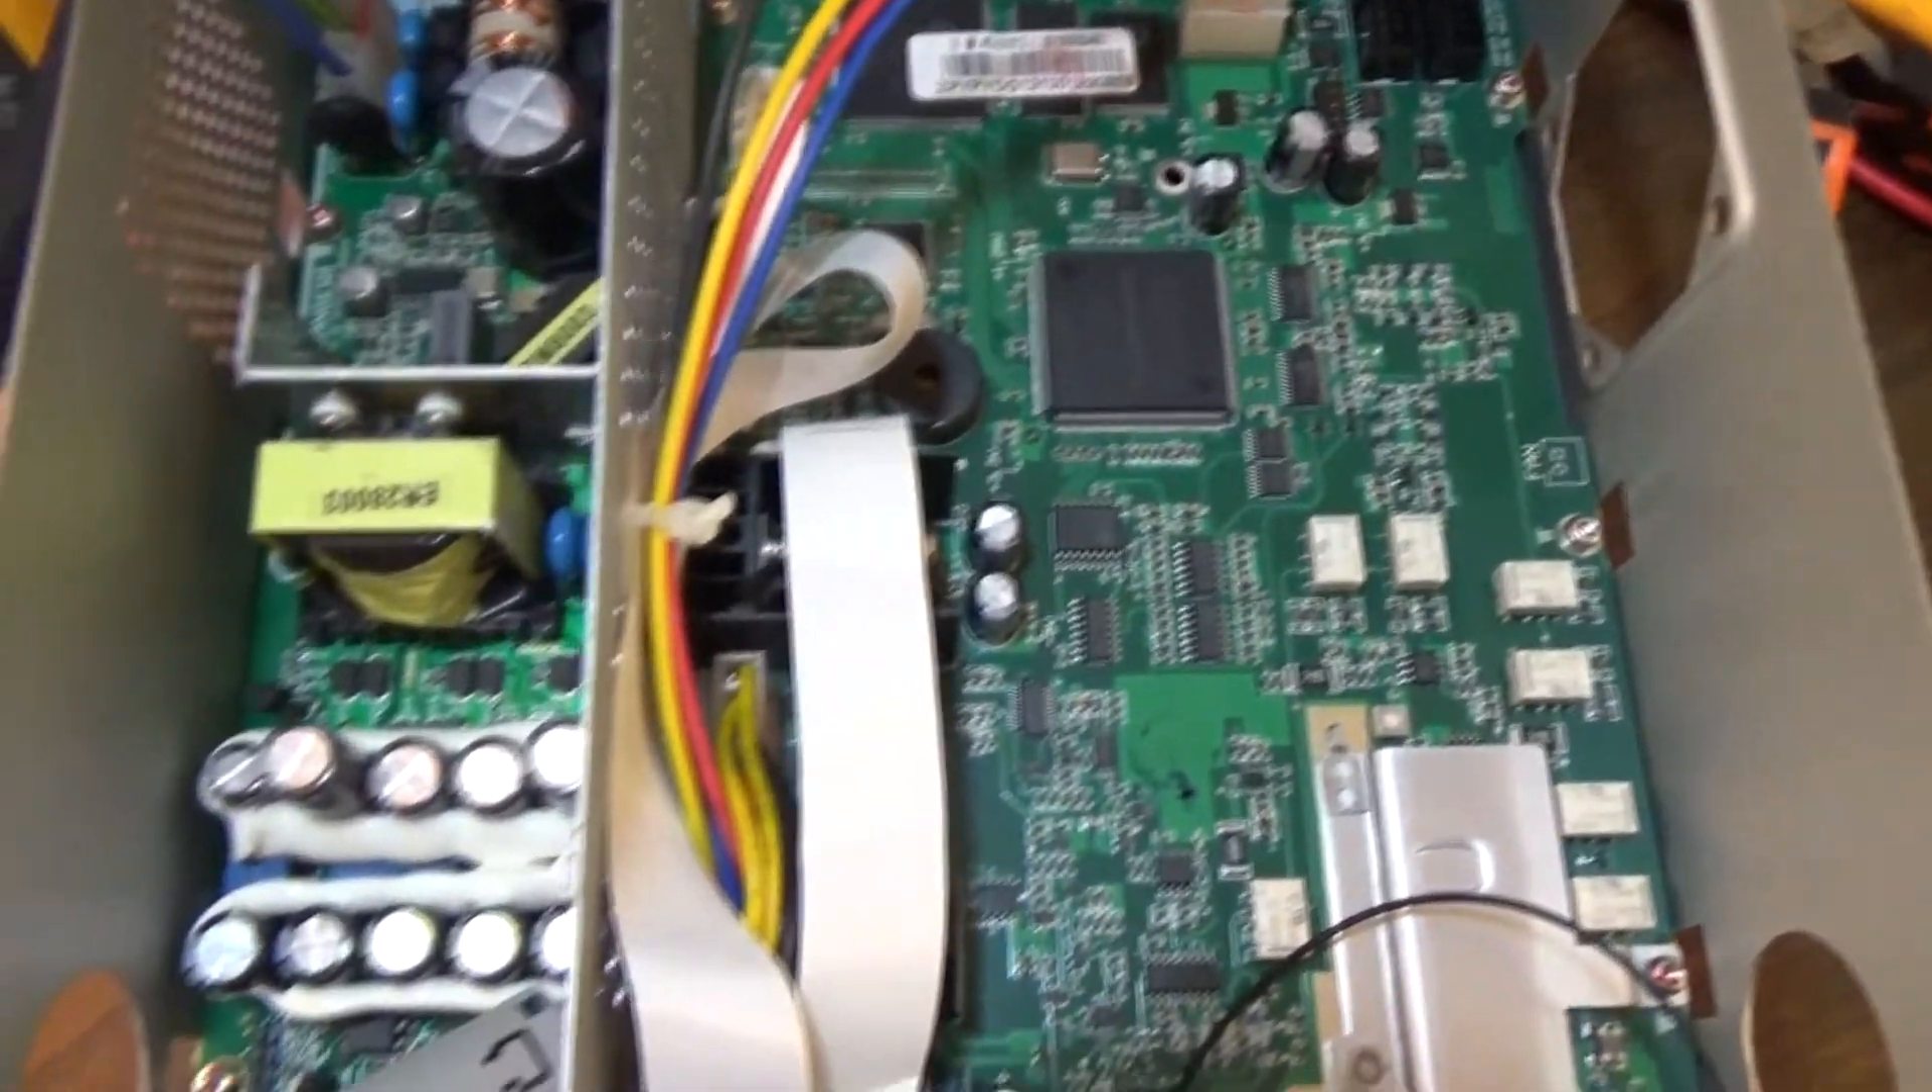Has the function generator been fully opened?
Yes.